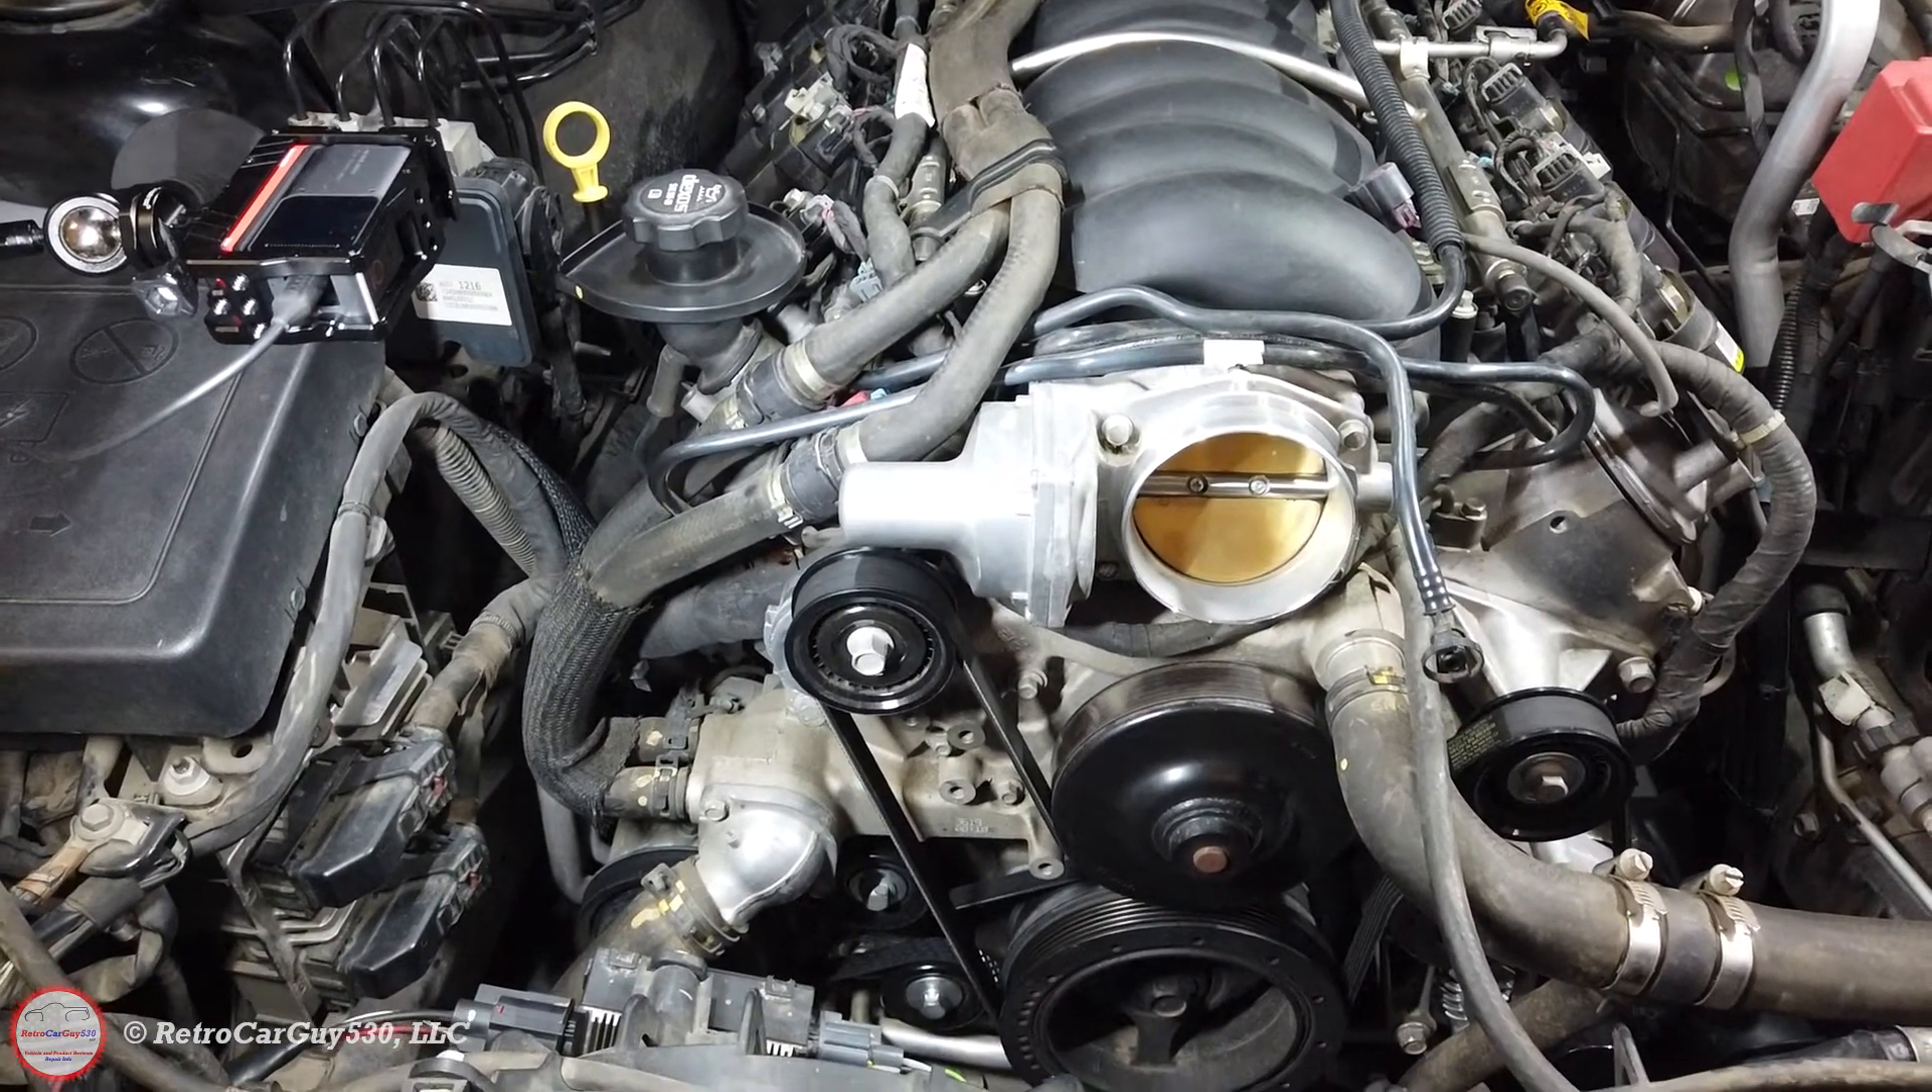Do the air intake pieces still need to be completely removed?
No.